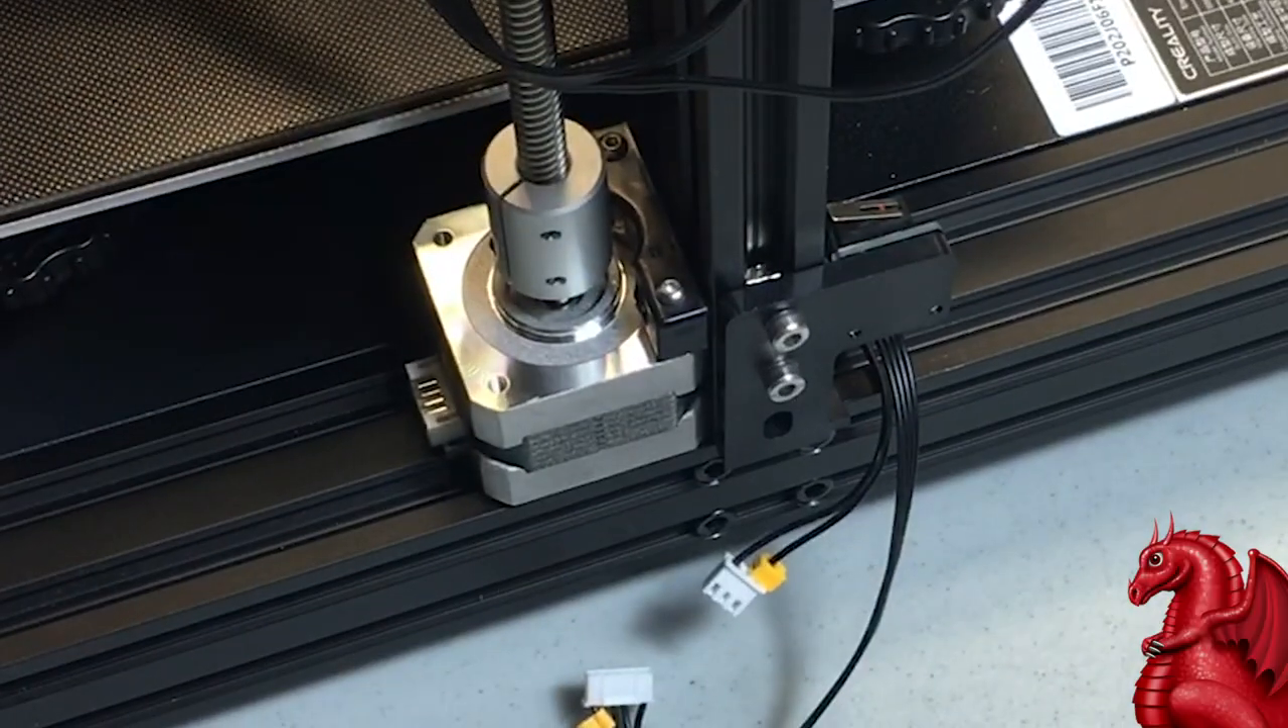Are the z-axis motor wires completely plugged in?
No.